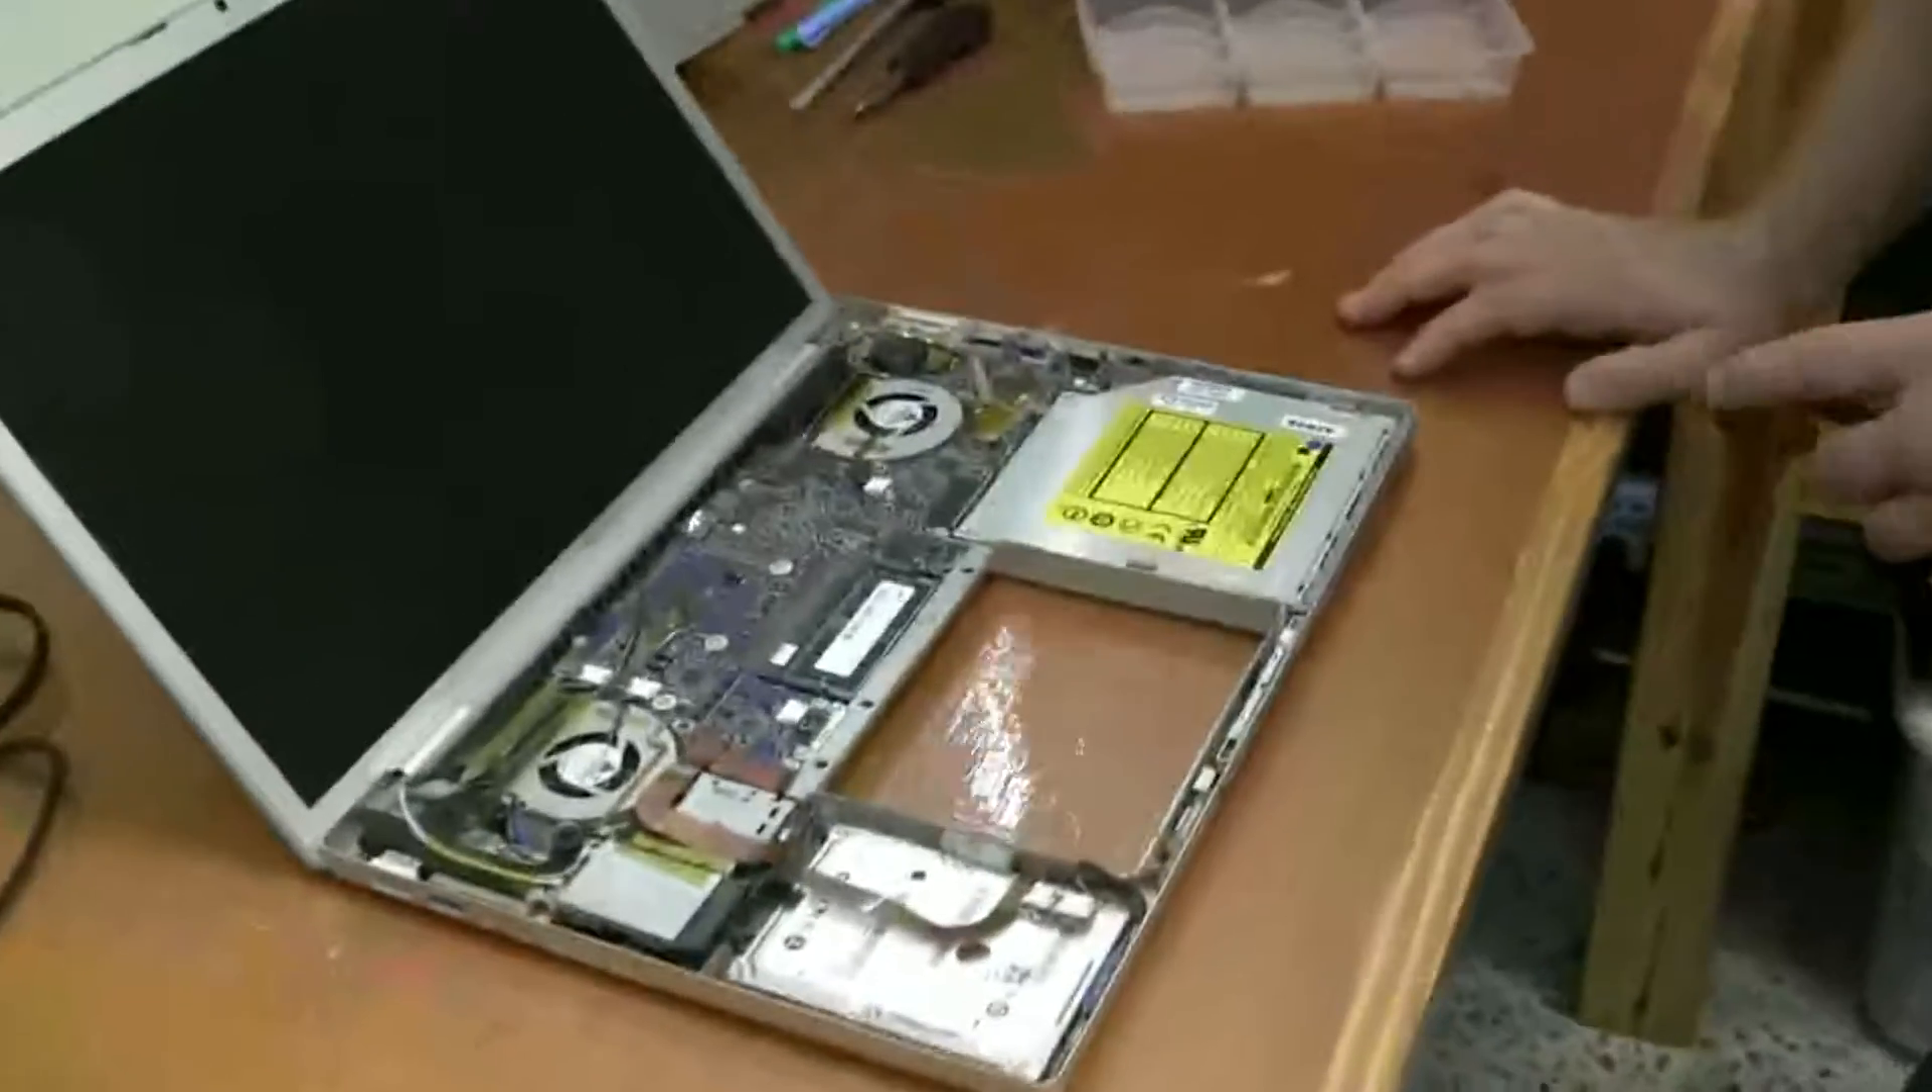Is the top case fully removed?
Yes.